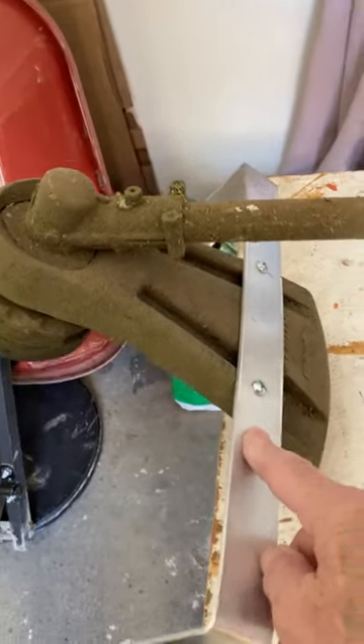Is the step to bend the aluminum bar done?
Yes.